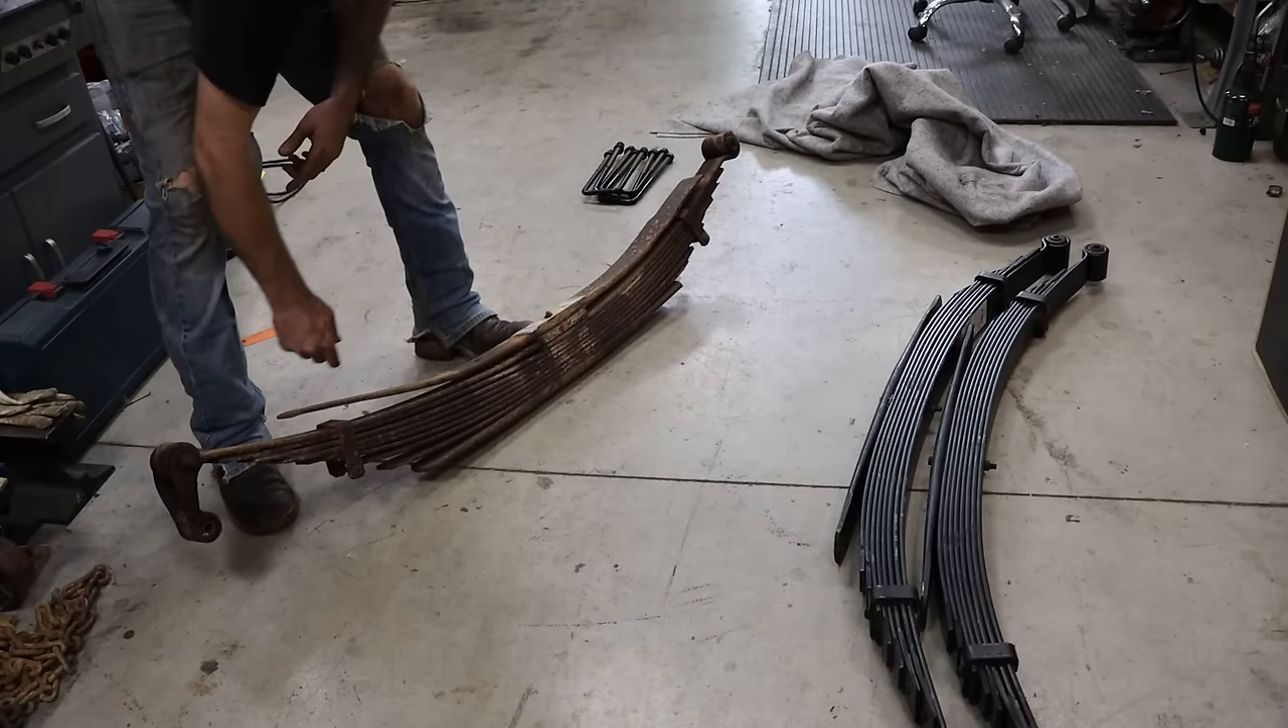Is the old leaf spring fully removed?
Yes.